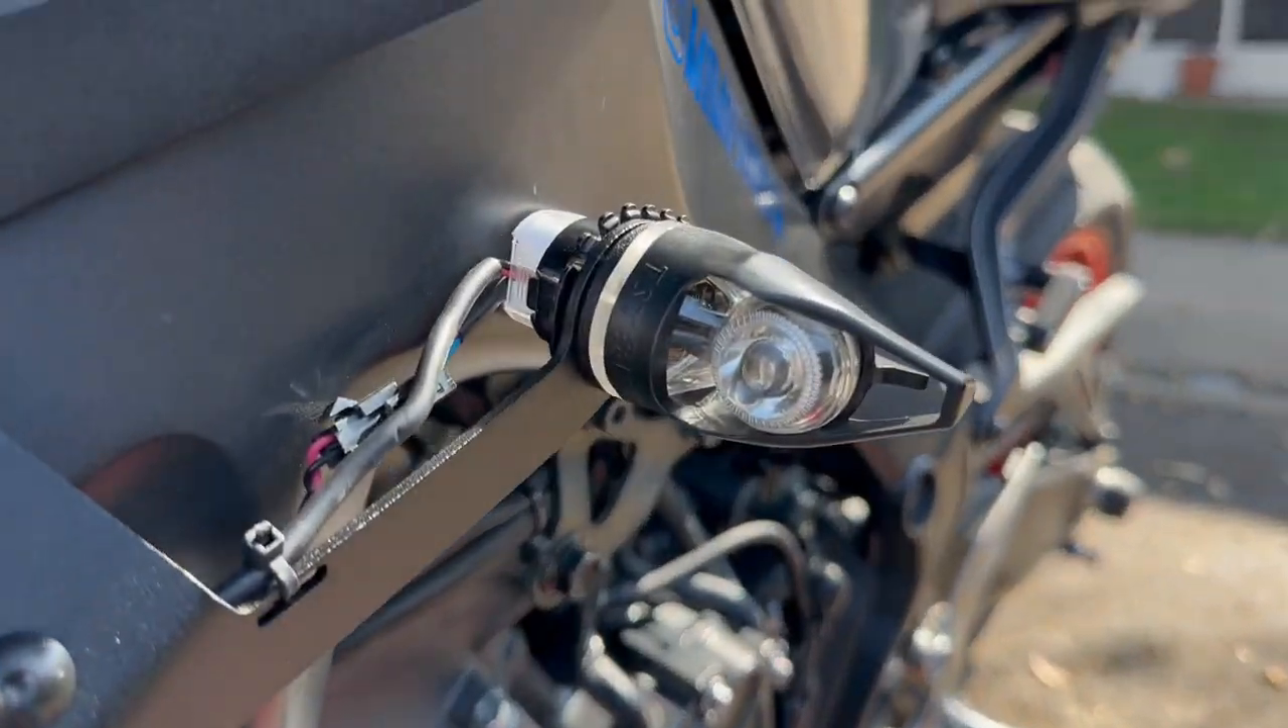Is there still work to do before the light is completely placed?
No.